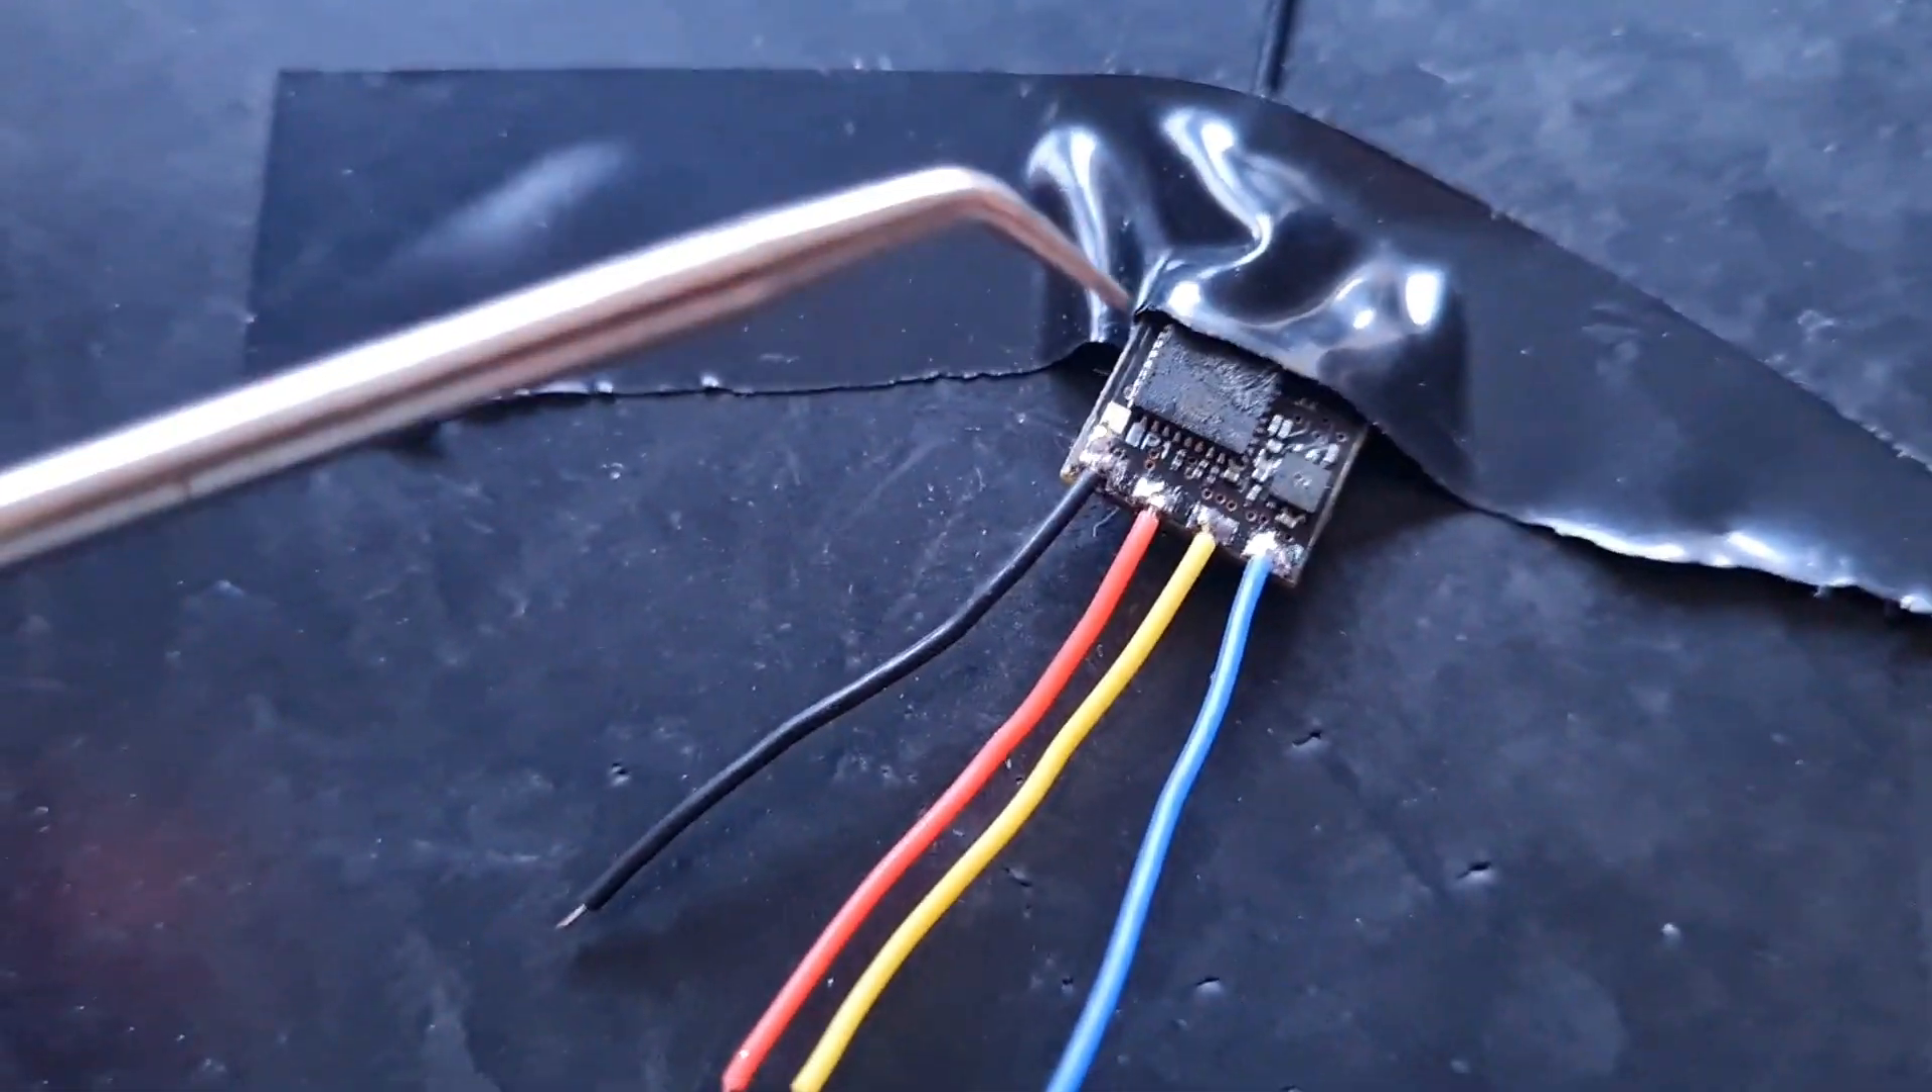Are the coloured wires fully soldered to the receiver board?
Yes.